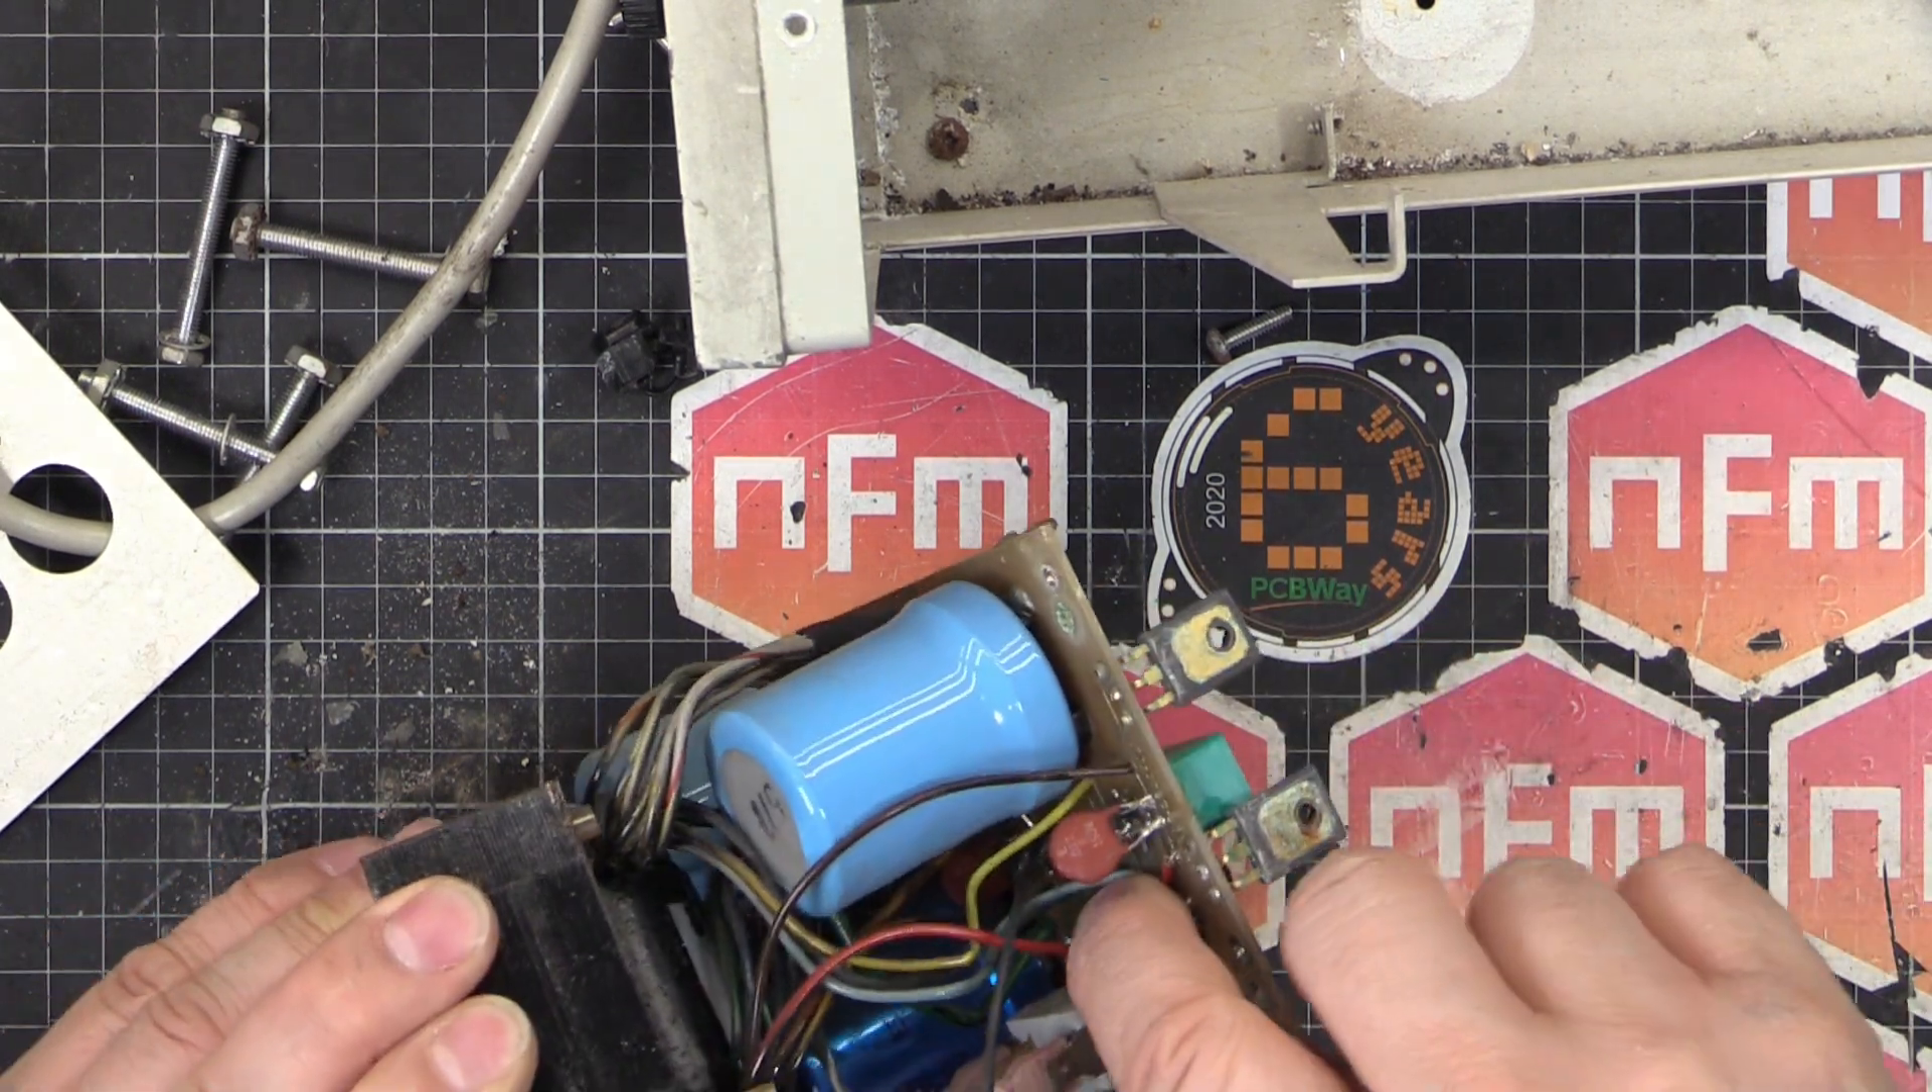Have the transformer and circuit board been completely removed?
Yes.